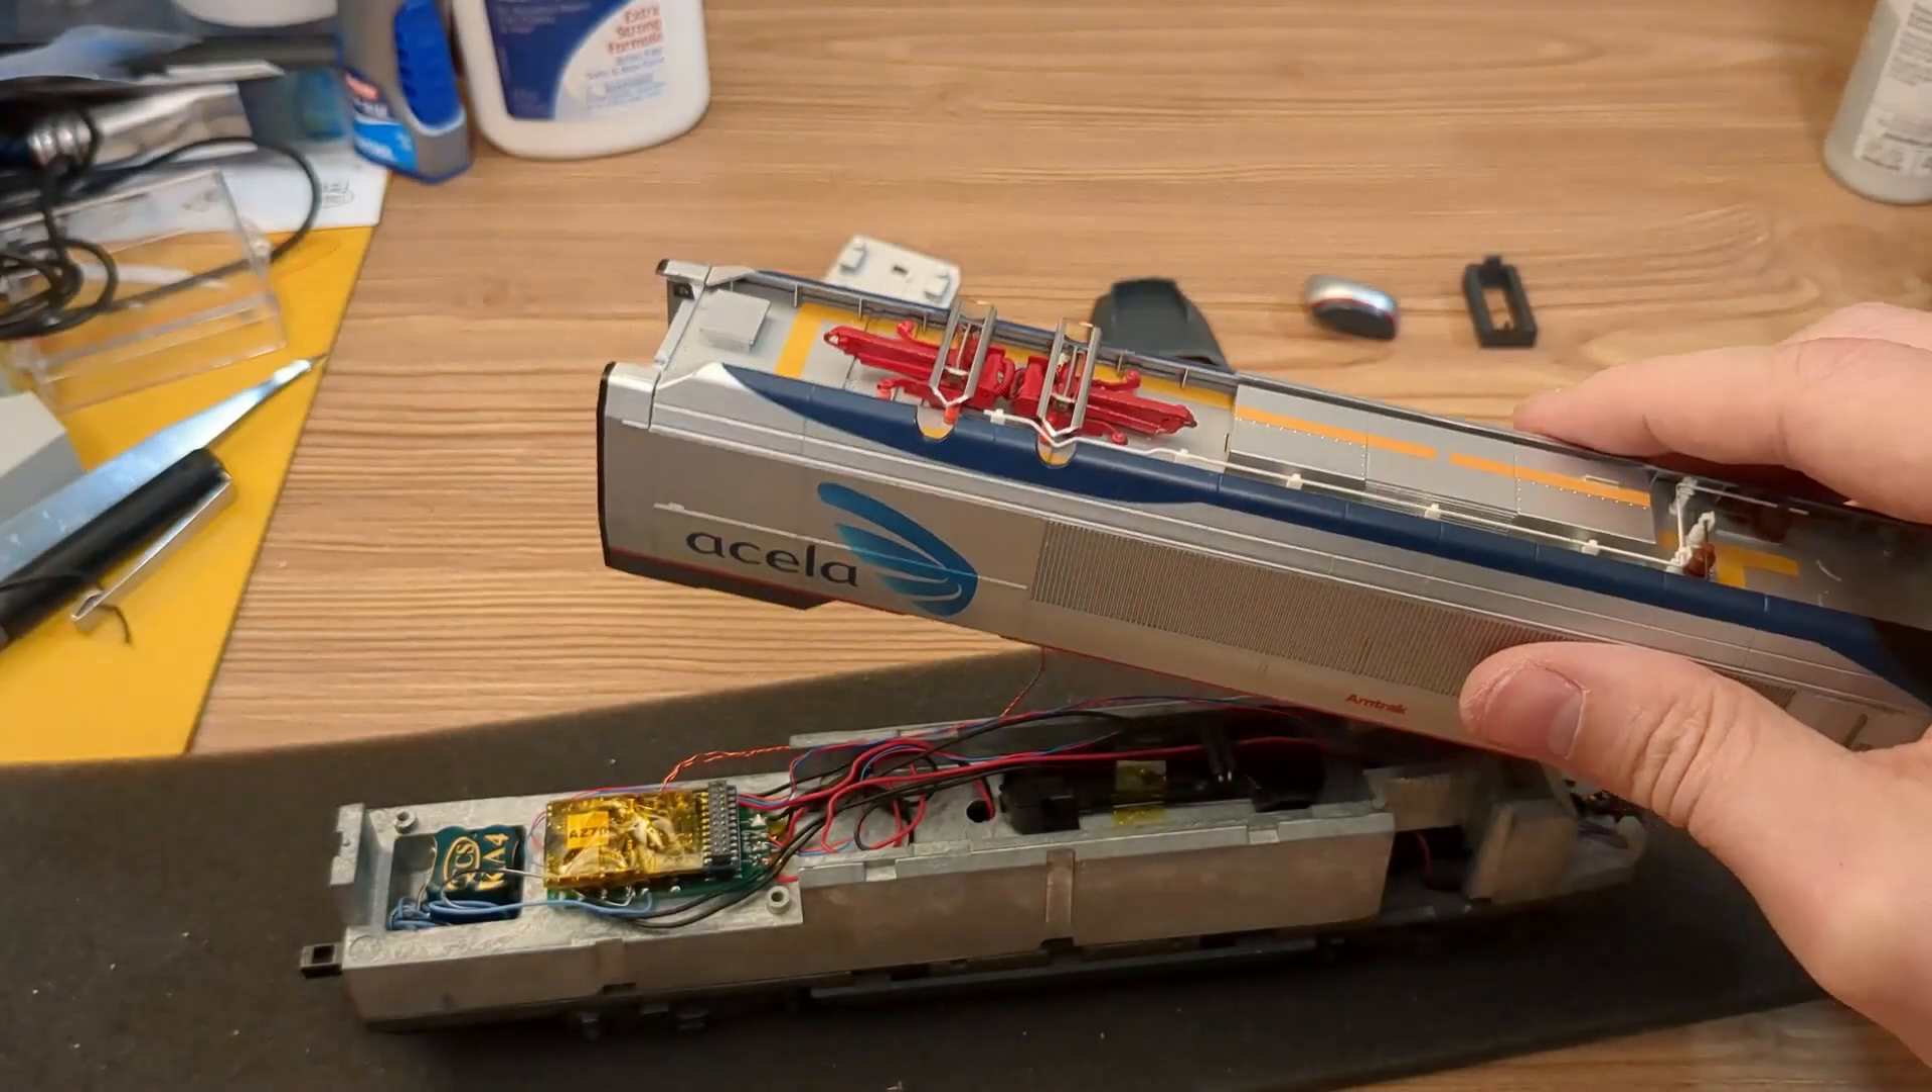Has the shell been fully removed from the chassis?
Yes.